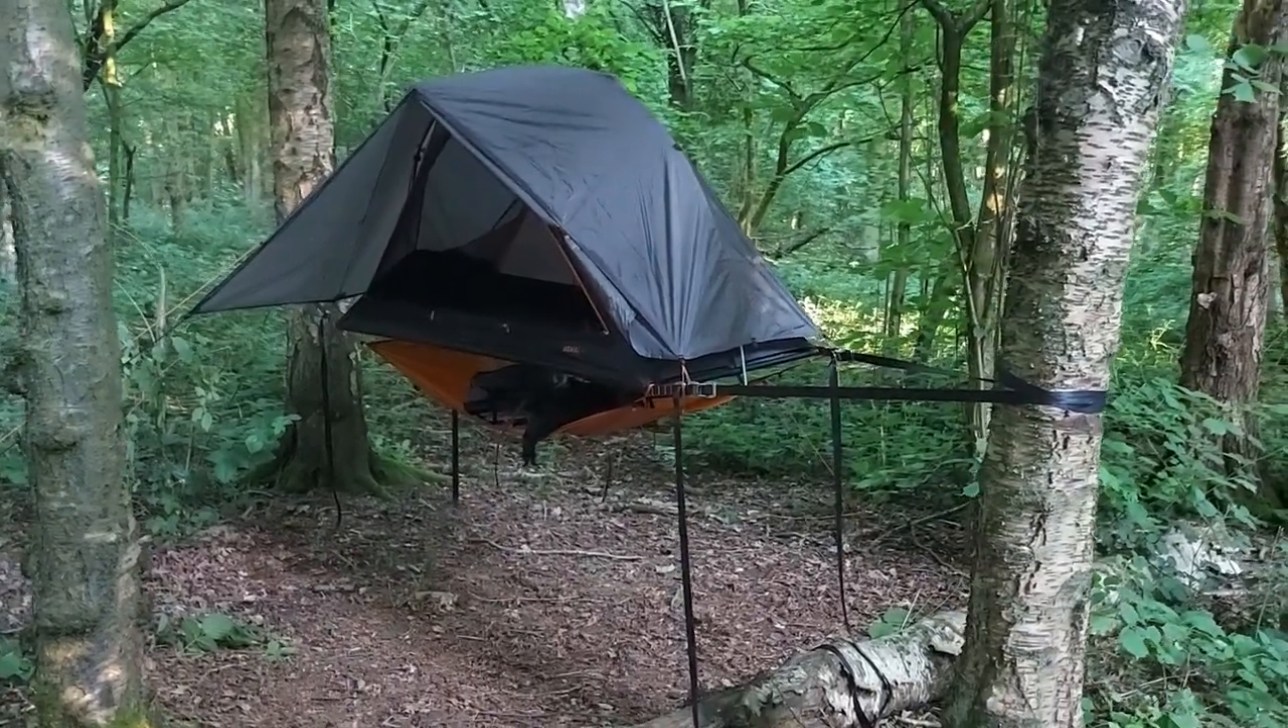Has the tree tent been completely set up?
Yes.